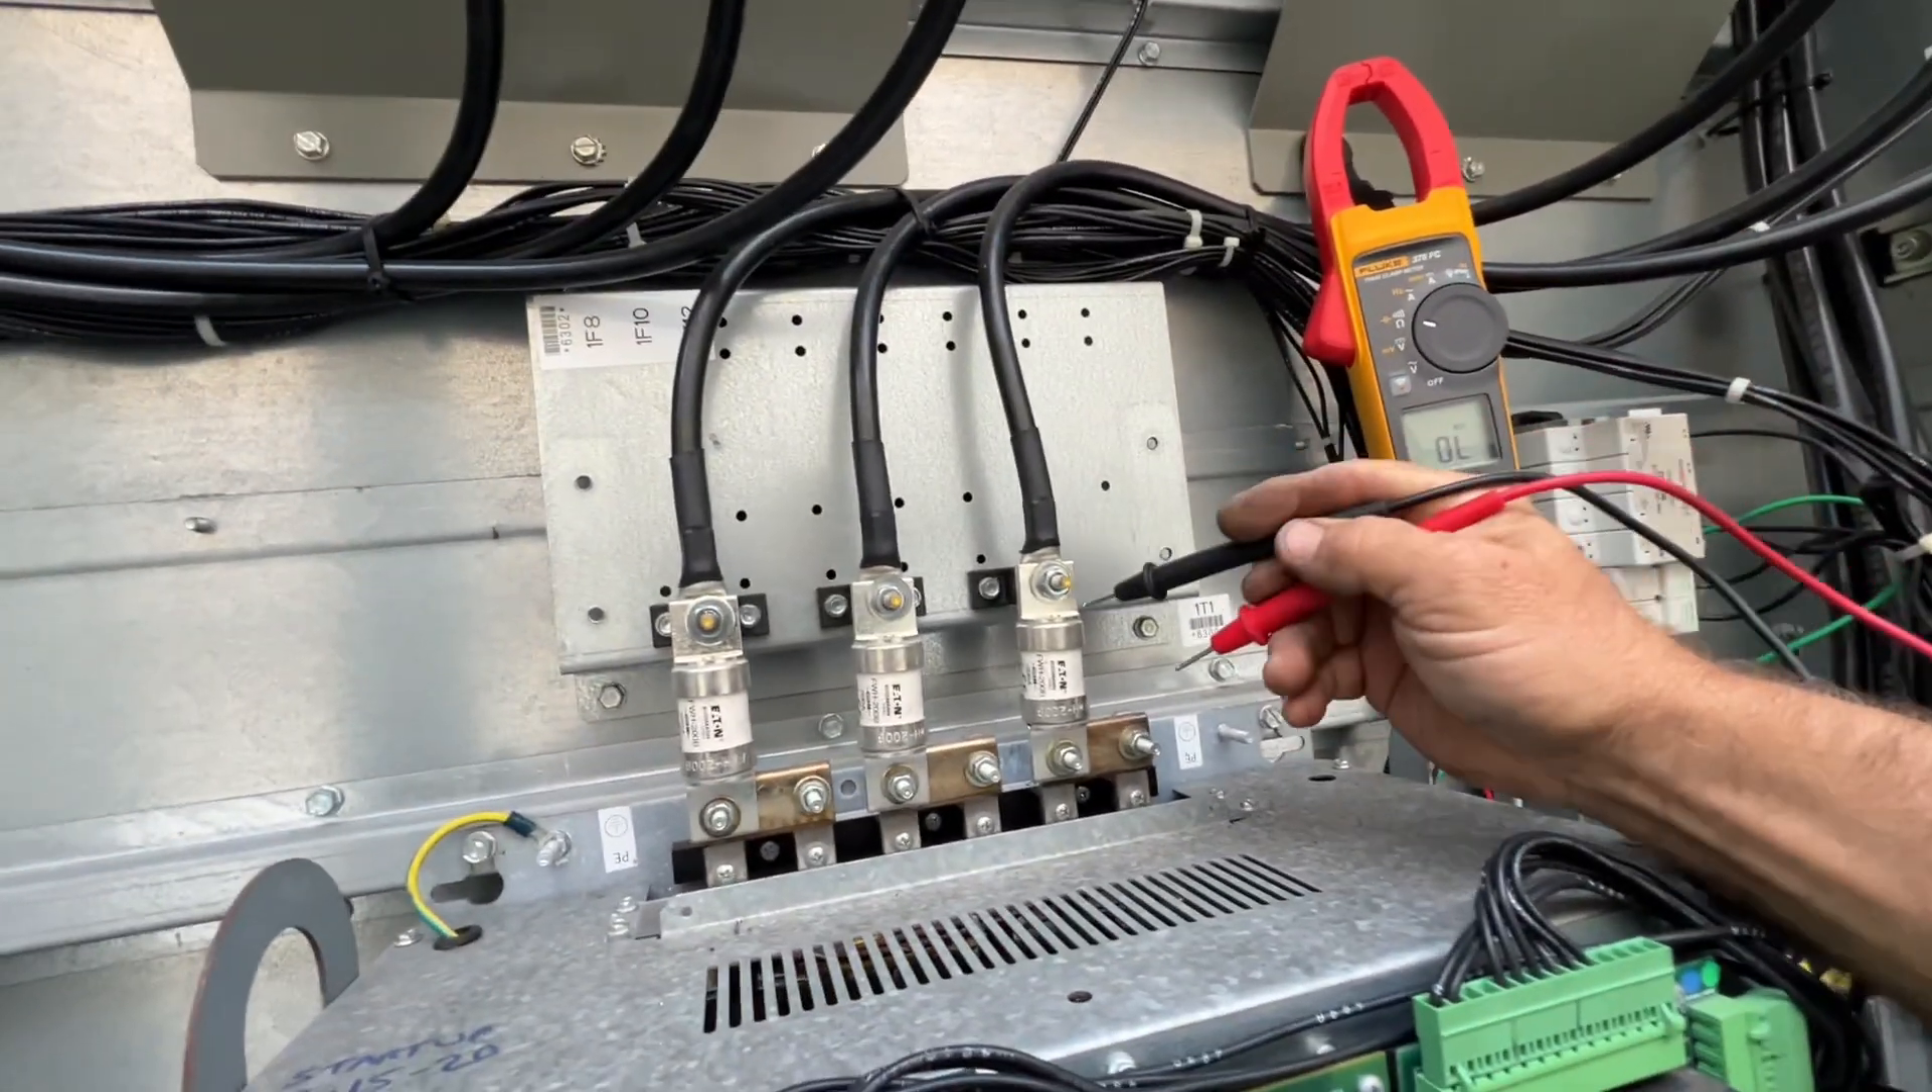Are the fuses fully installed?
Yes.